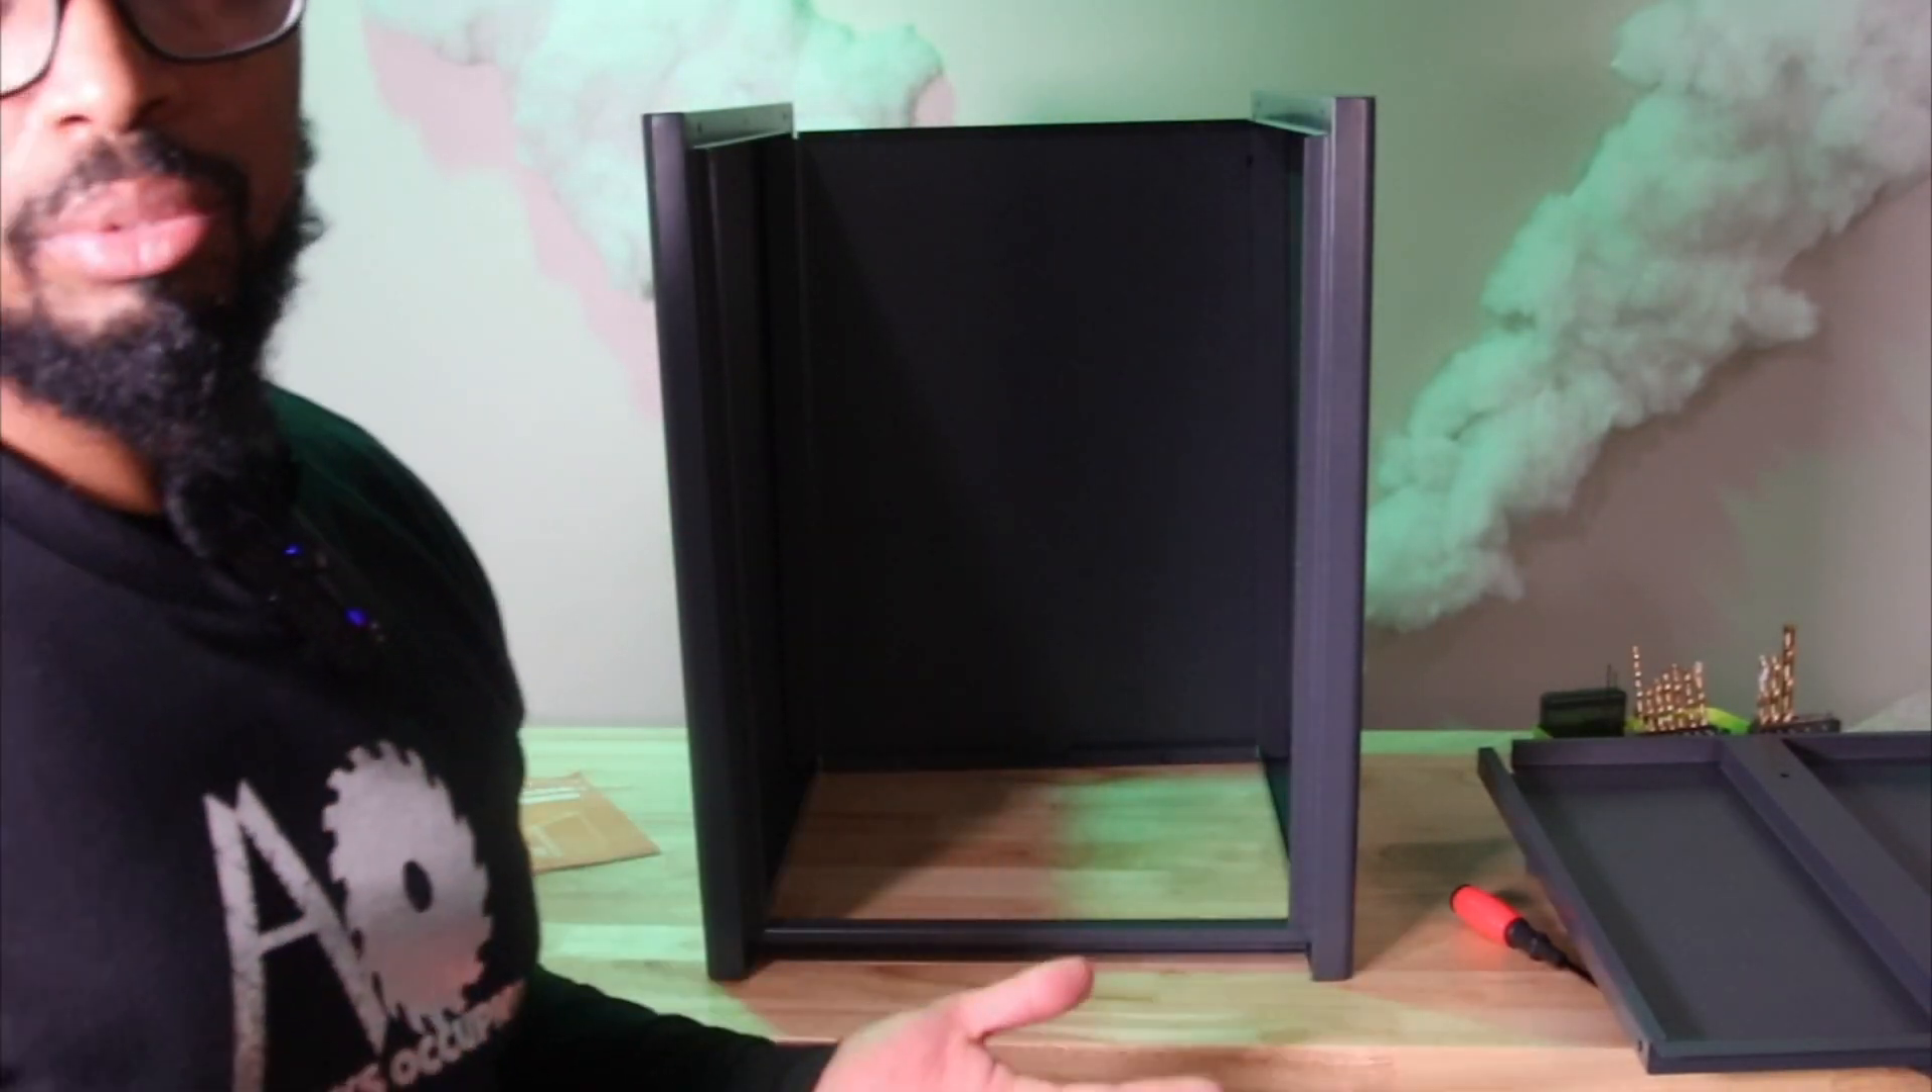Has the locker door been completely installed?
No.